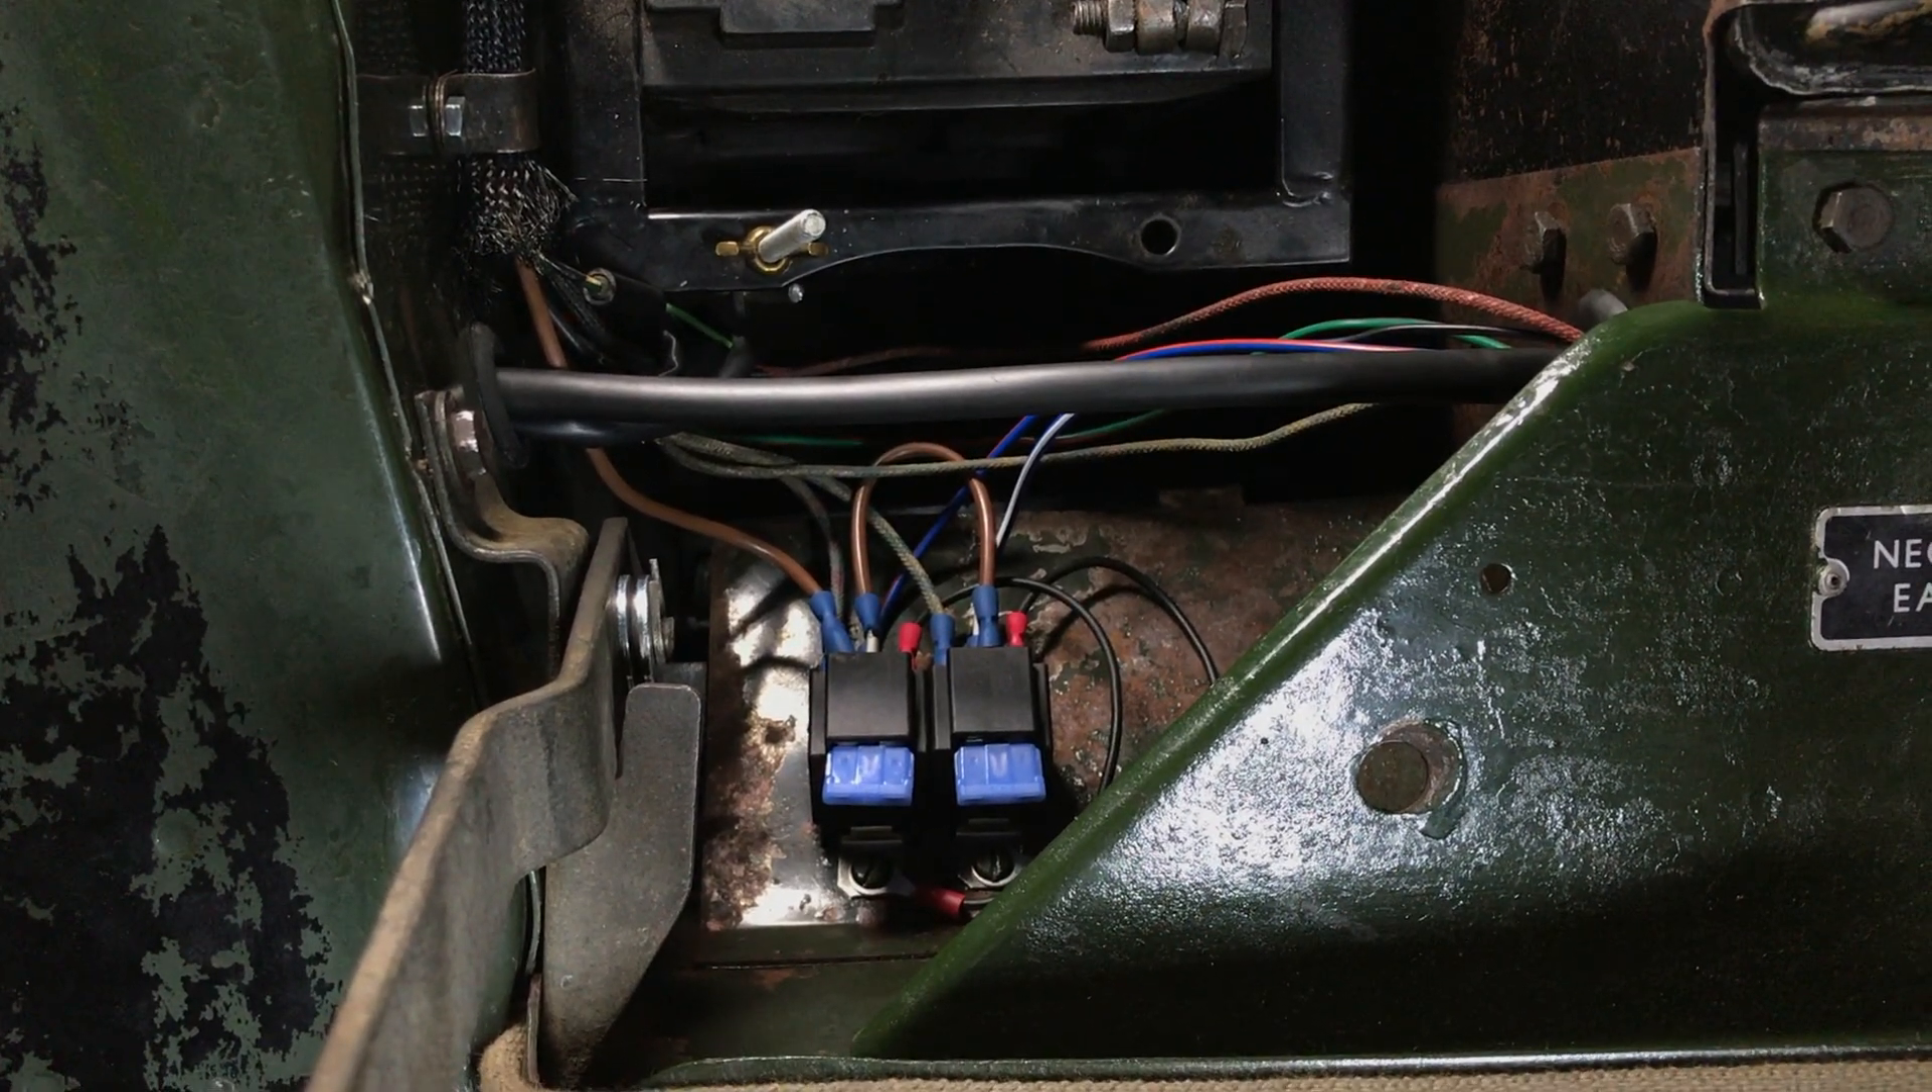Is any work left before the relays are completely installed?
No.